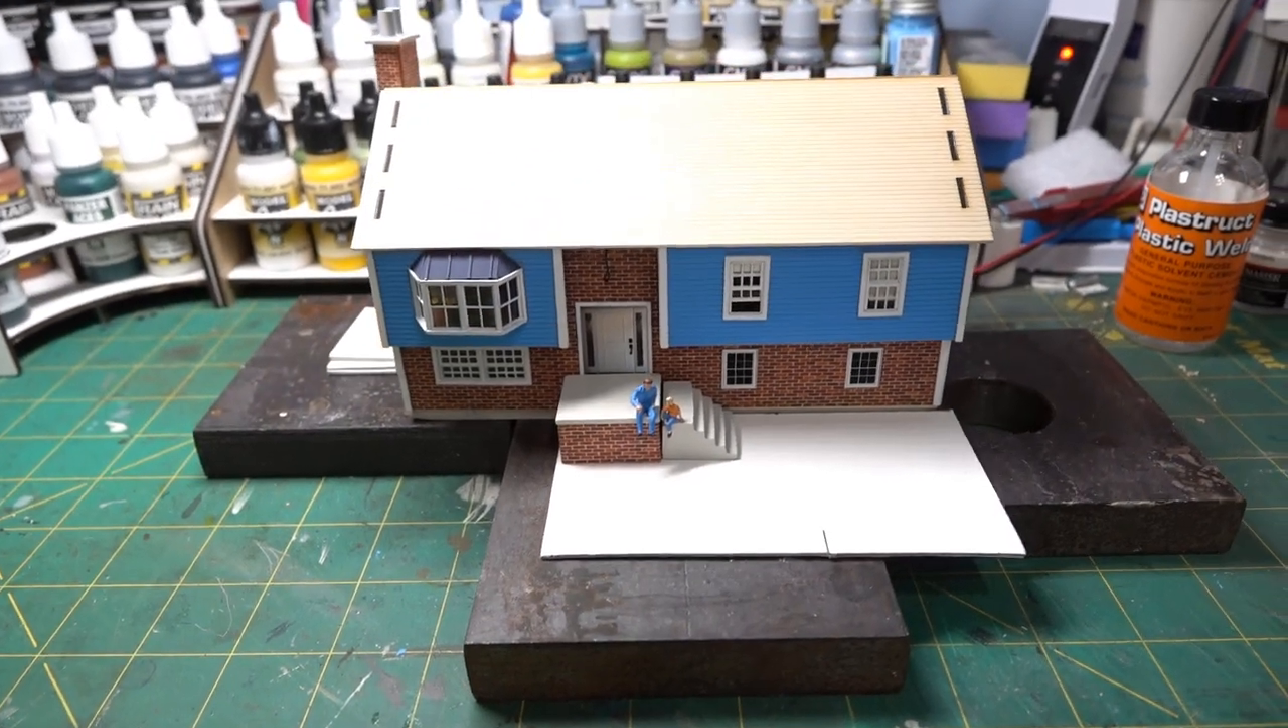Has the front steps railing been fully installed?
No.